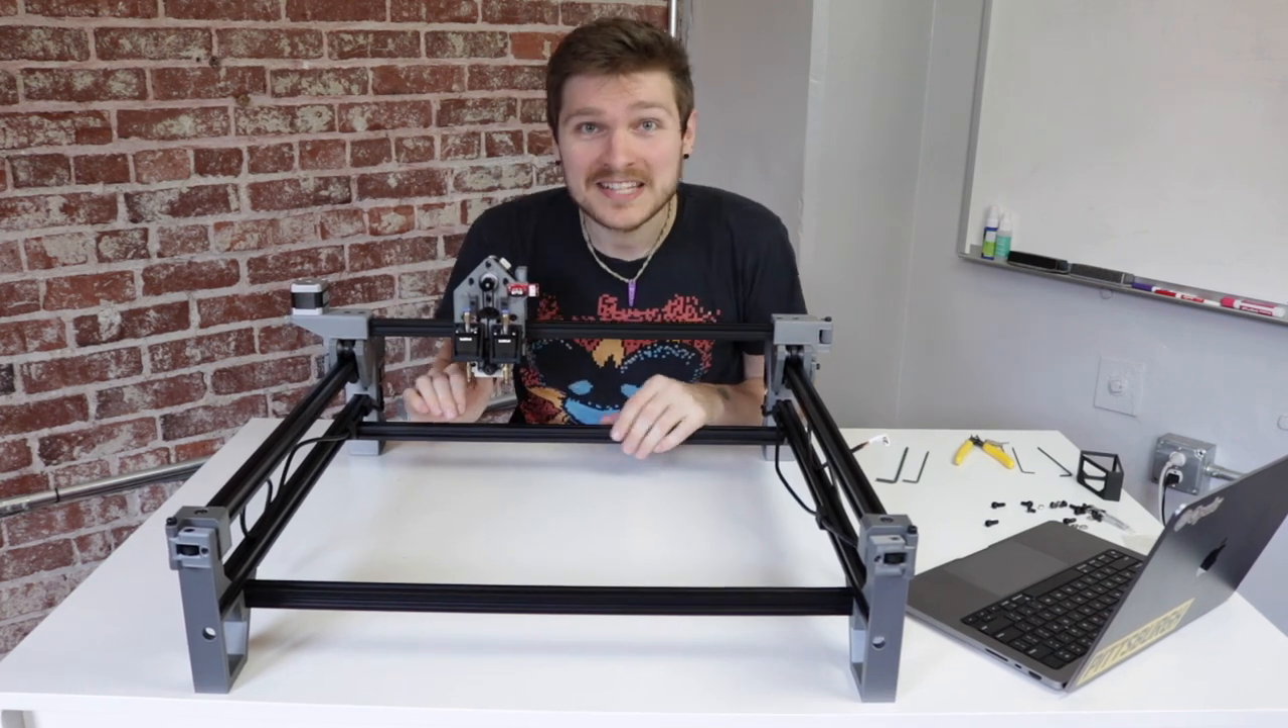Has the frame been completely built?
Yes.